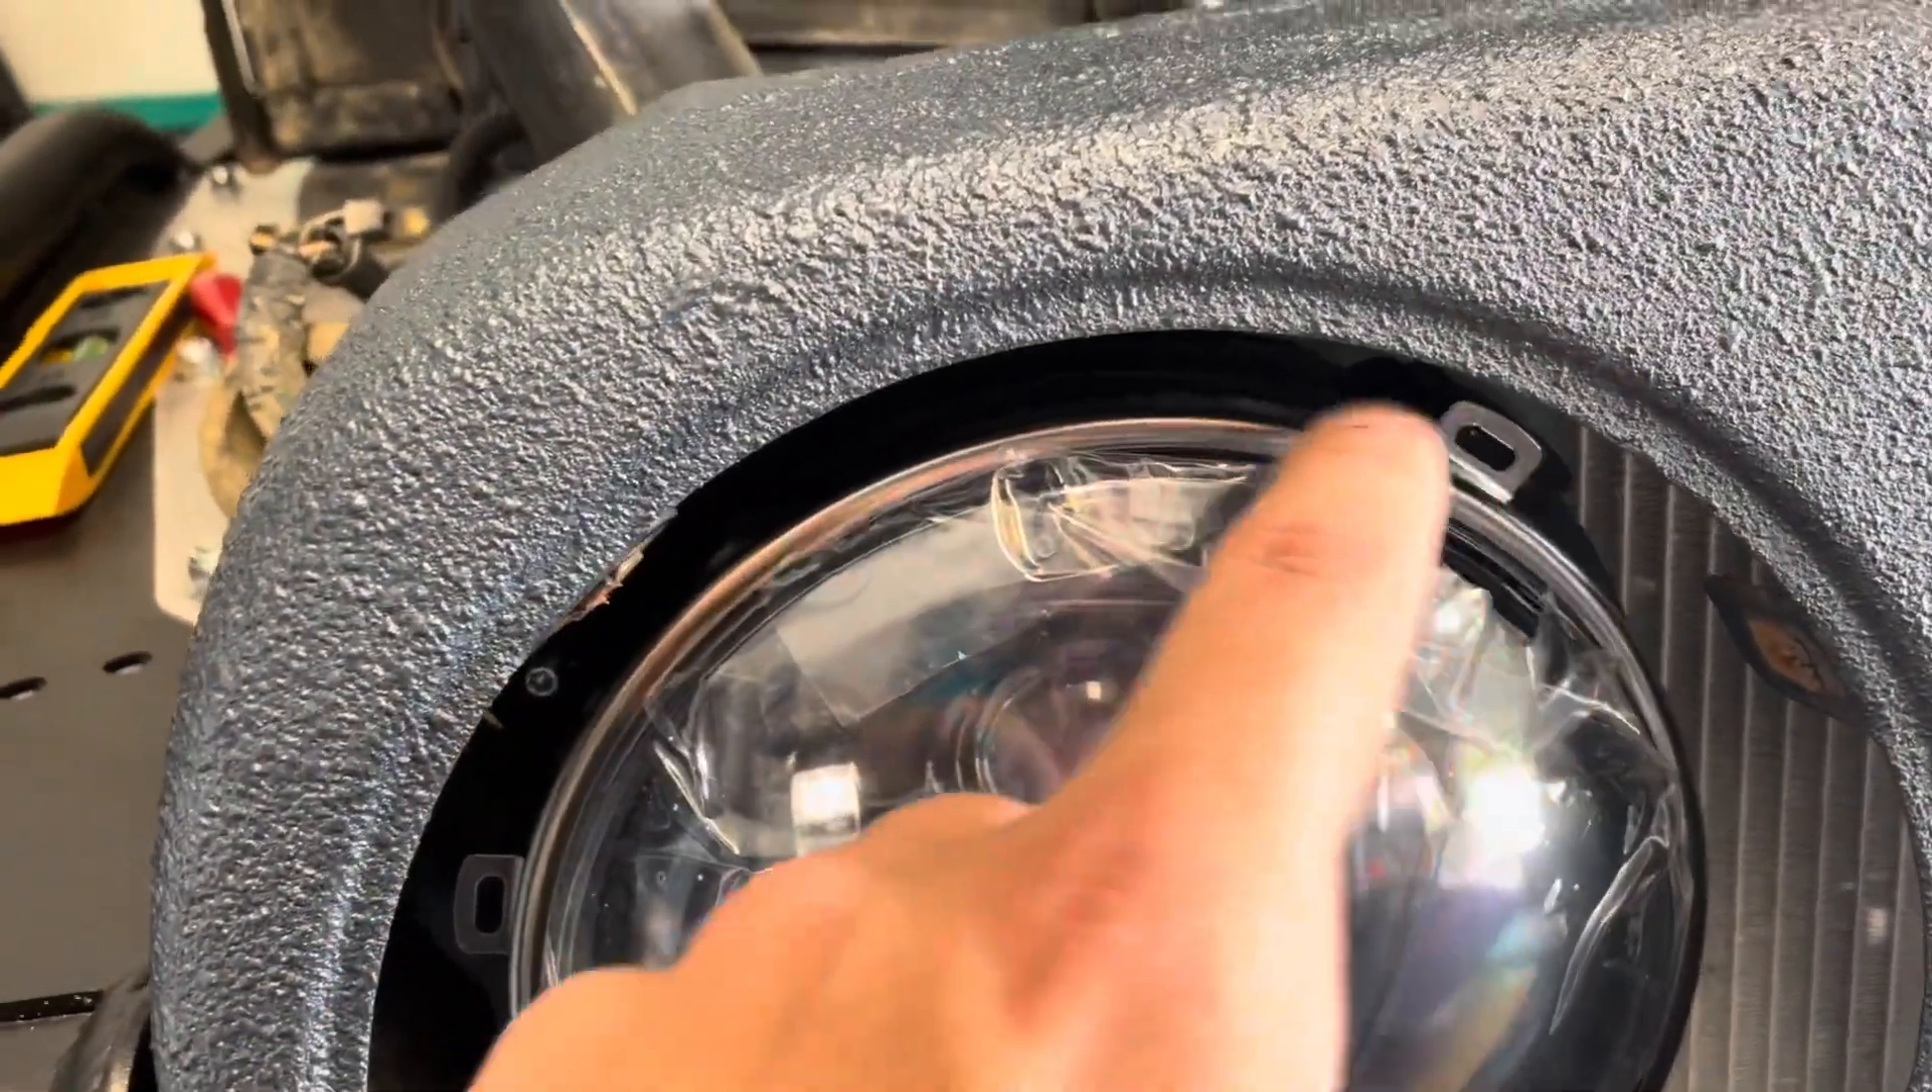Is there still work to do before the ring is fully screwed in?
Yes.